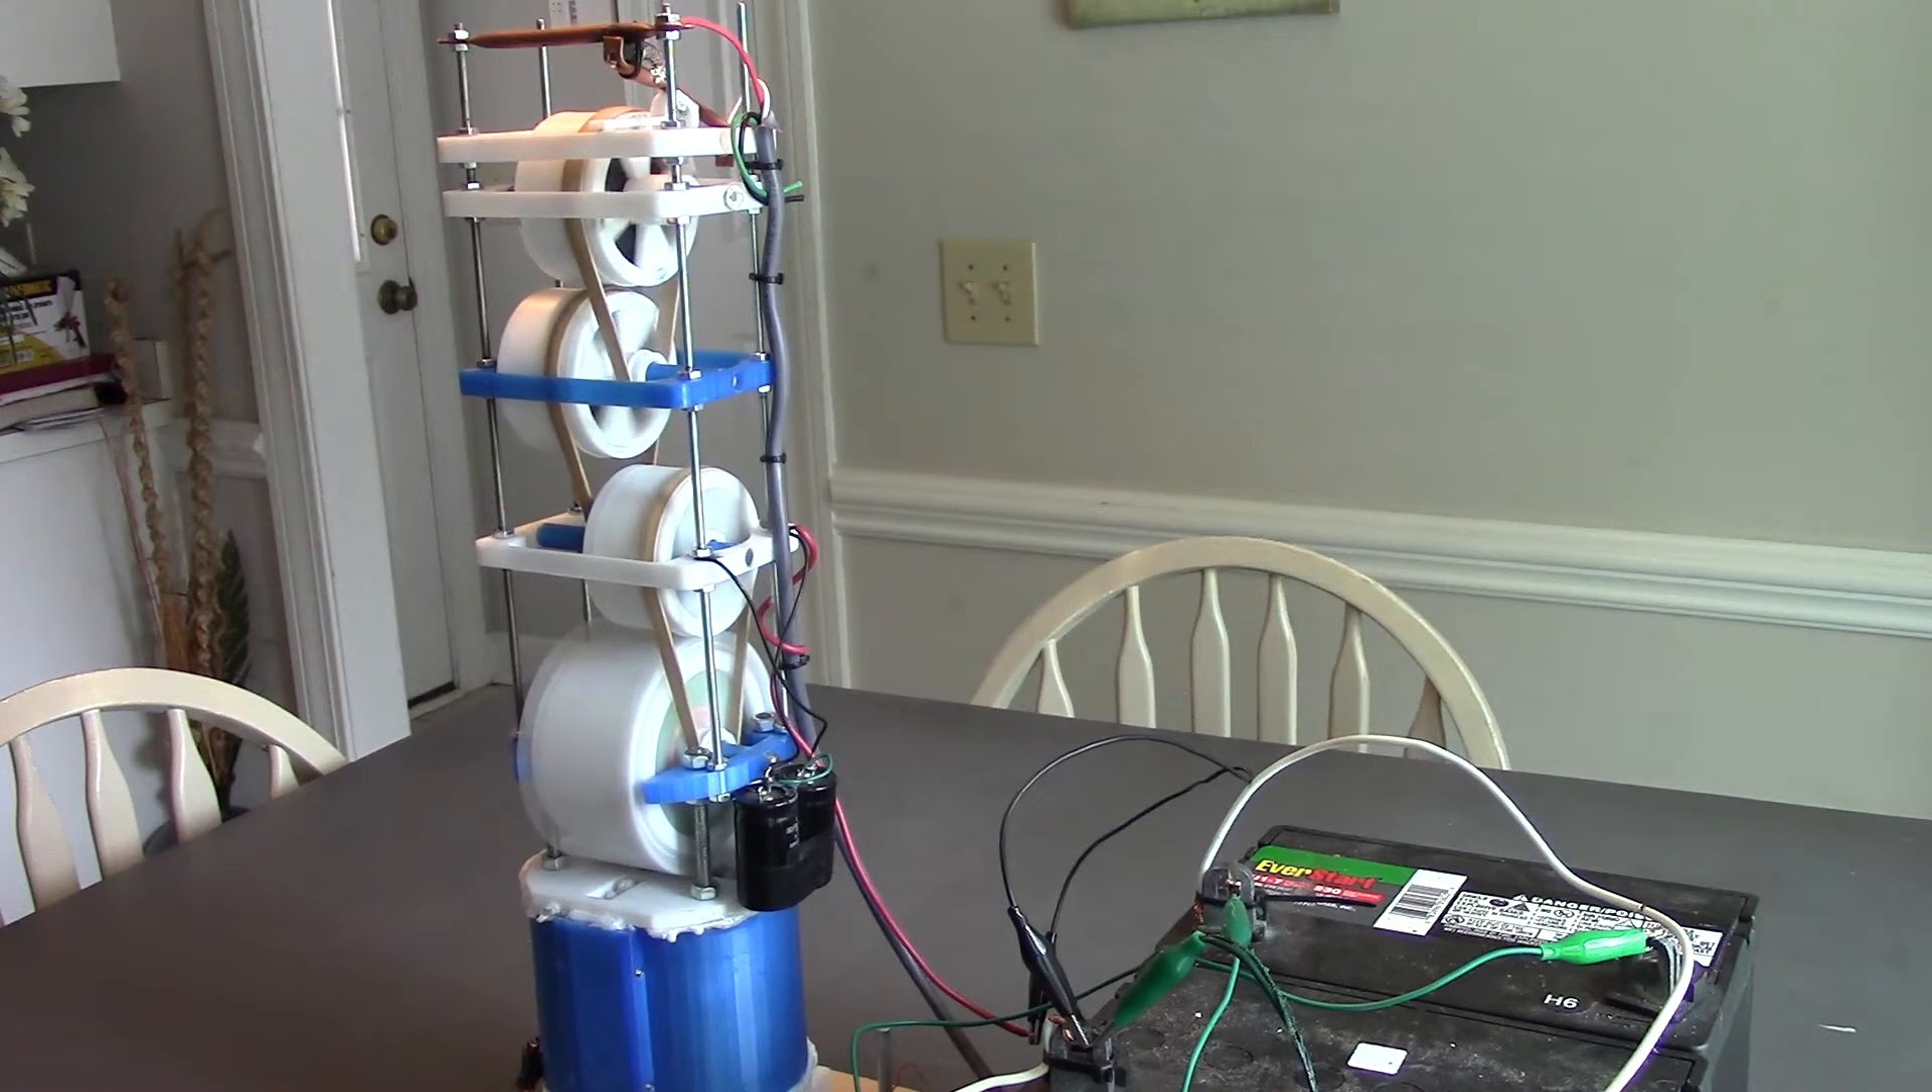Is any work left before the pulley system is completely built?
No.